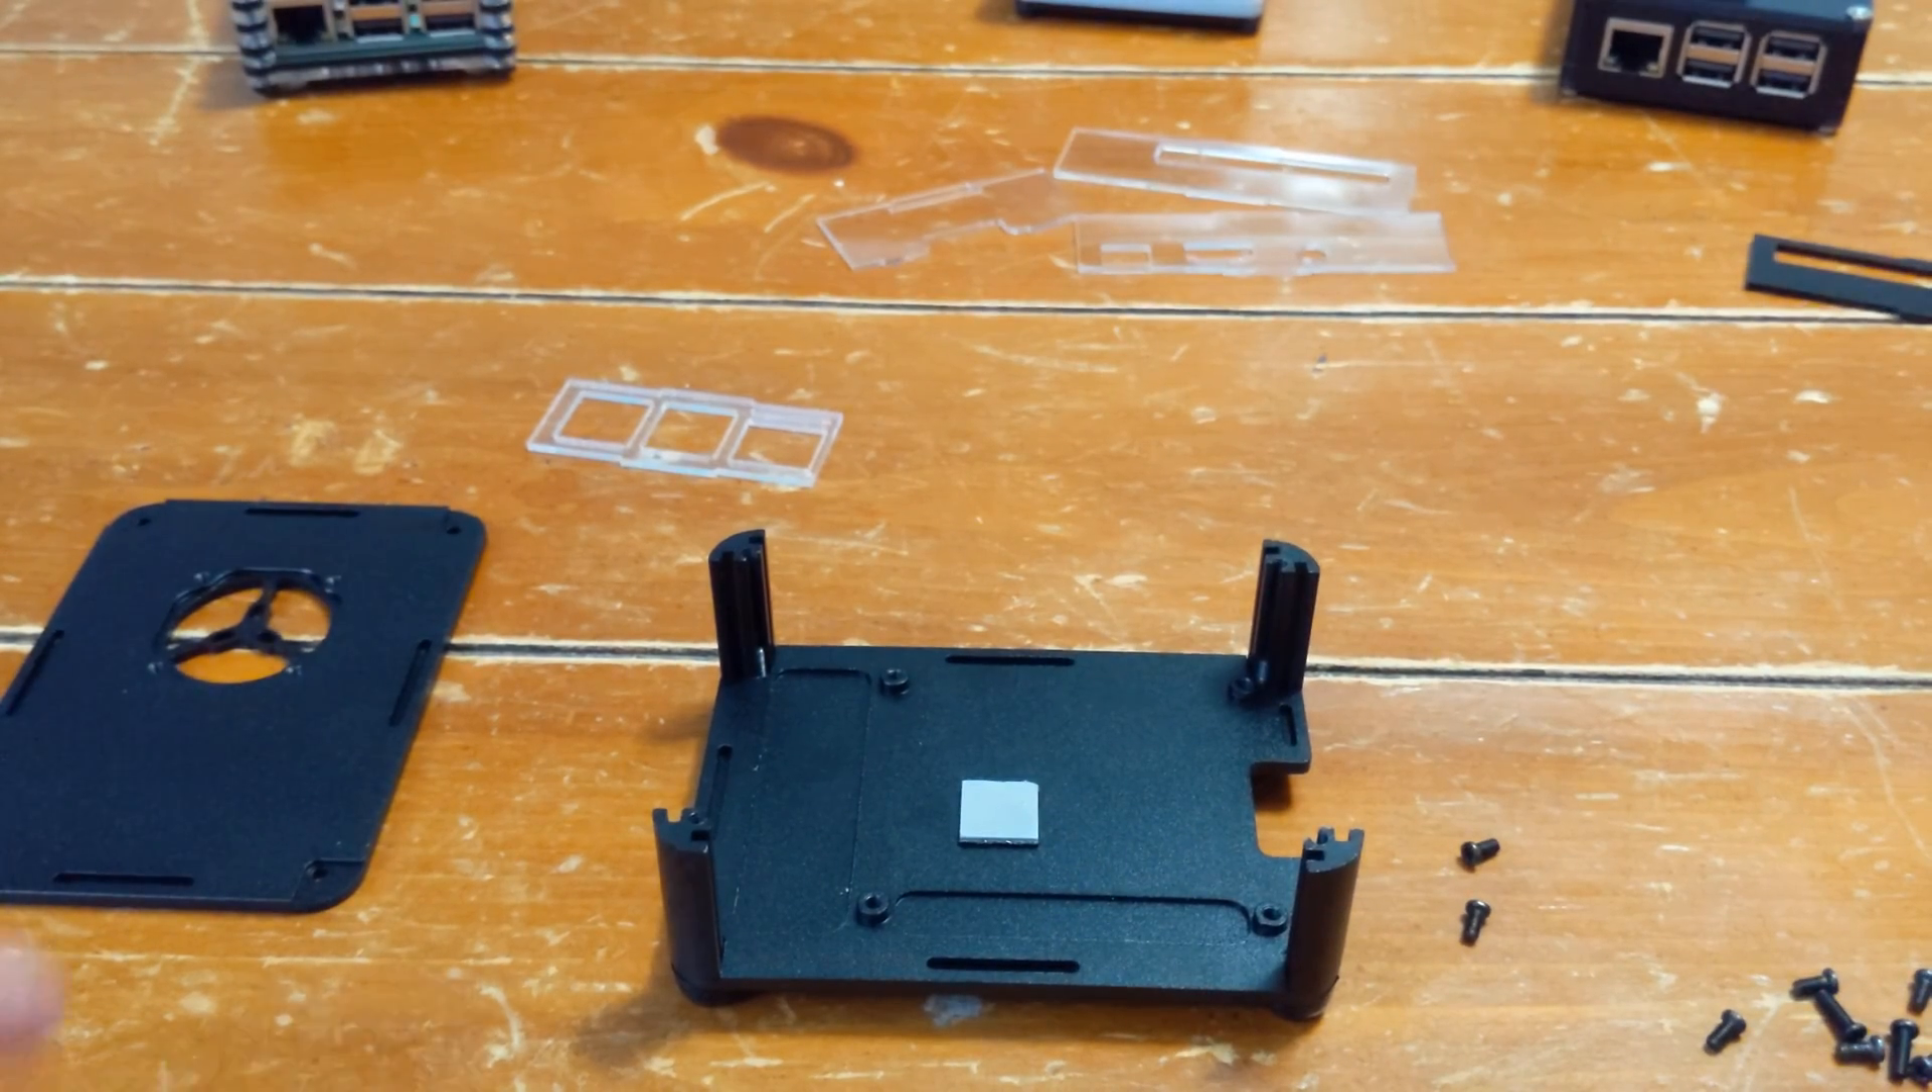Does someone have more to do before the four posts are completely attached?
No.